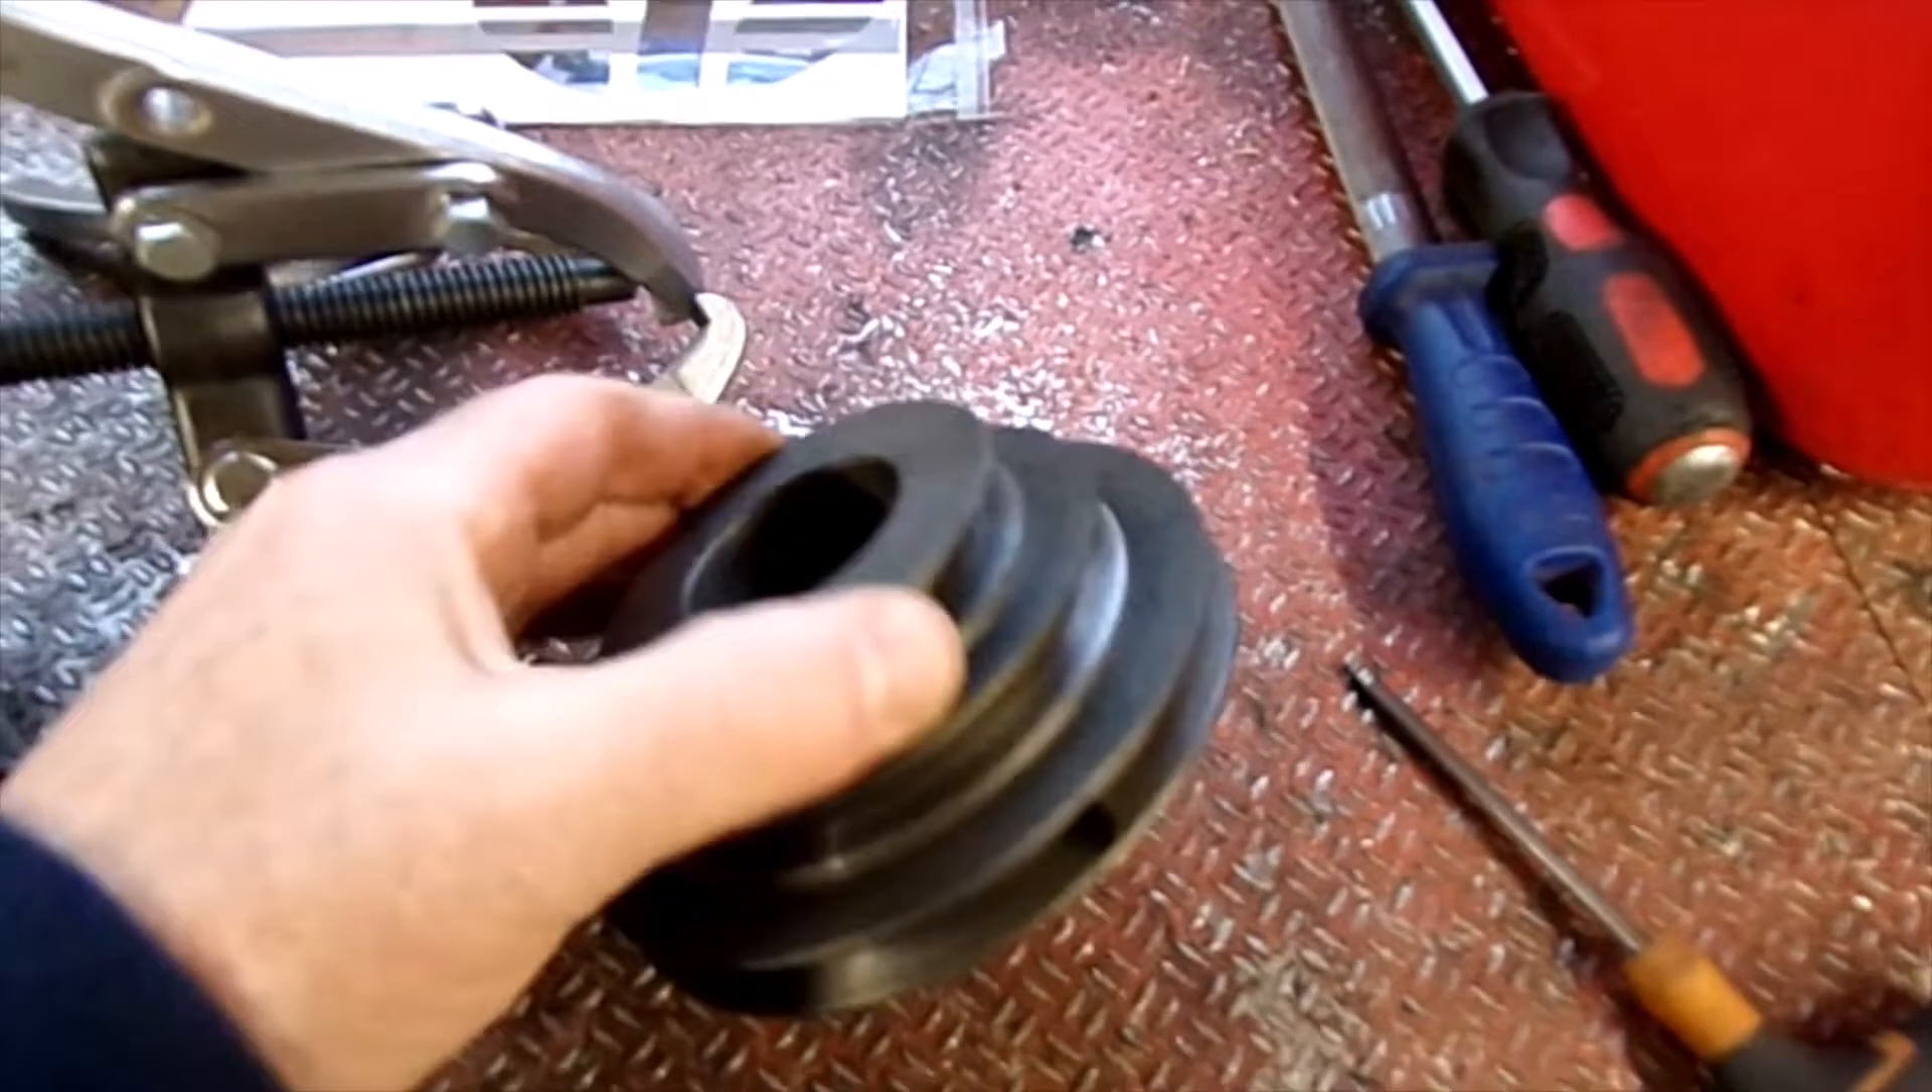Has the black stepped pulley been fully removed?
Yes.